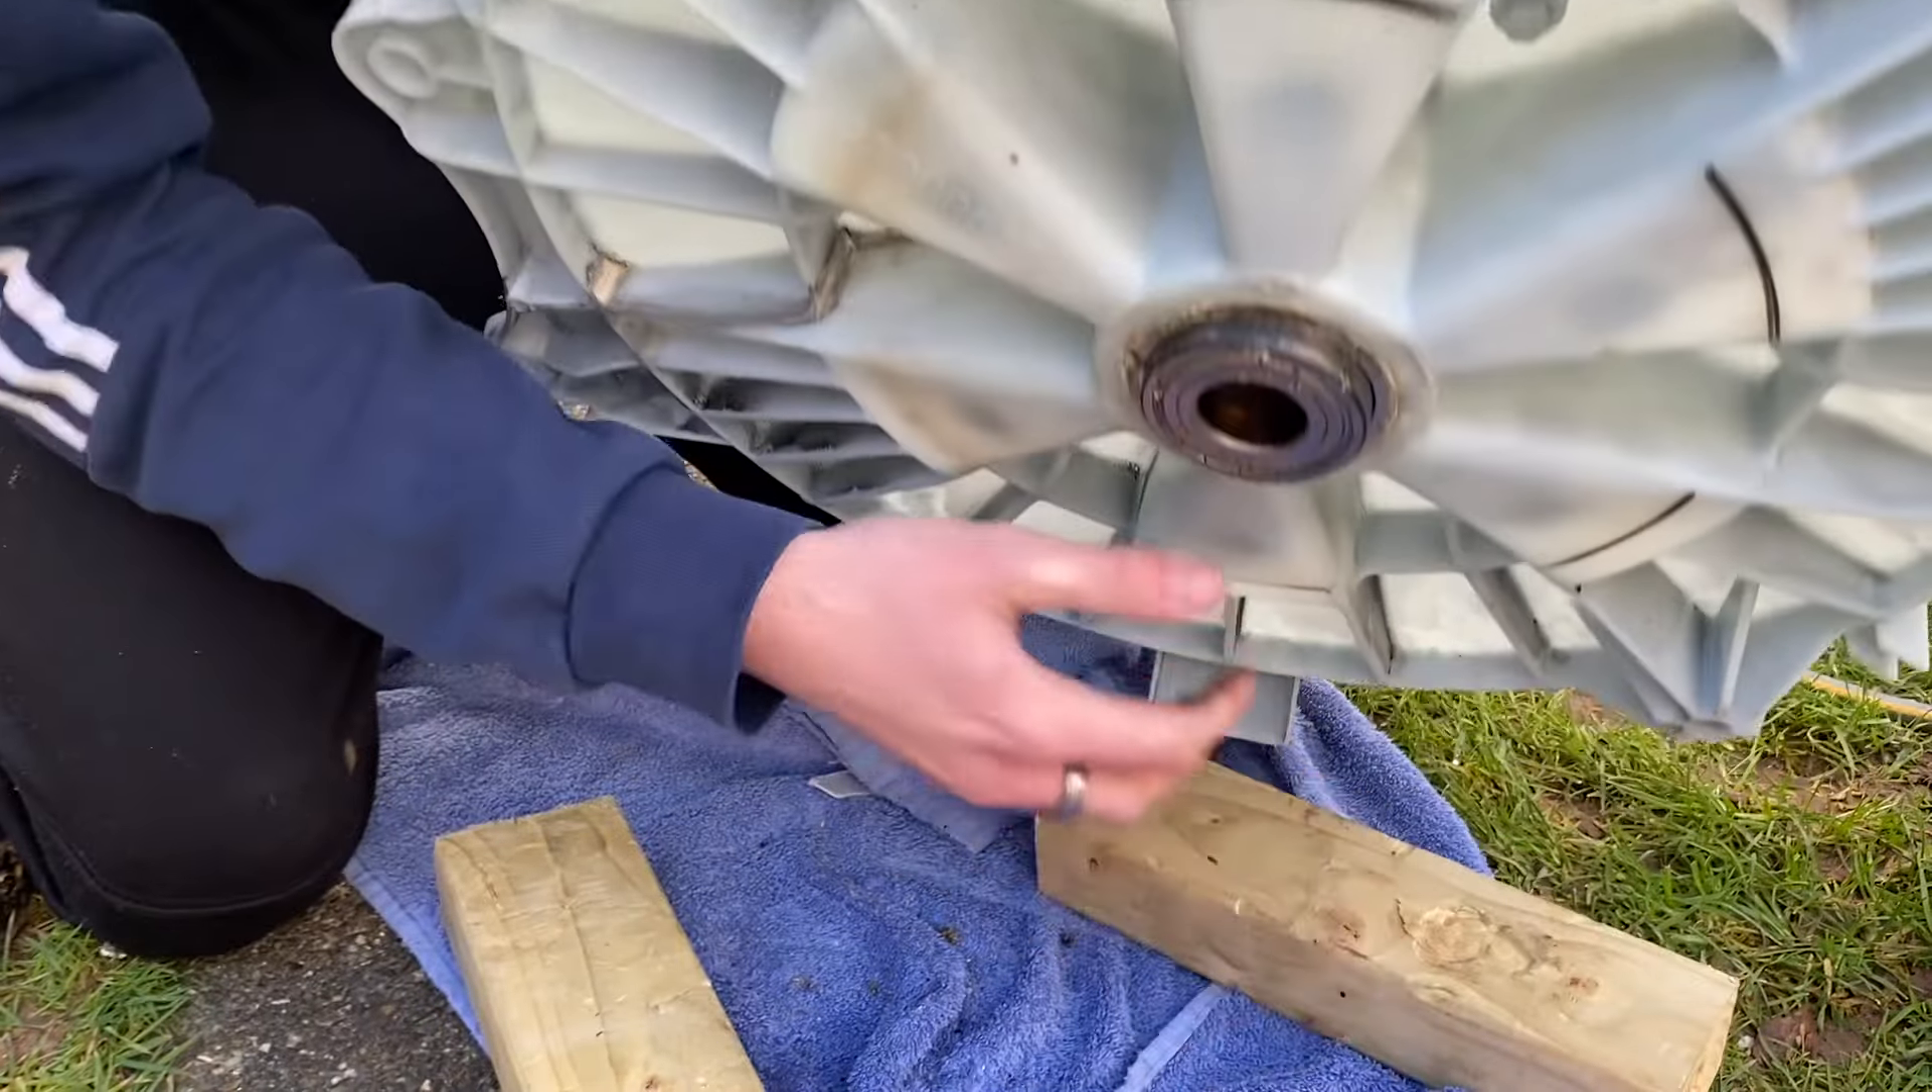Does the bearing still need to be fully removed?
Yes.